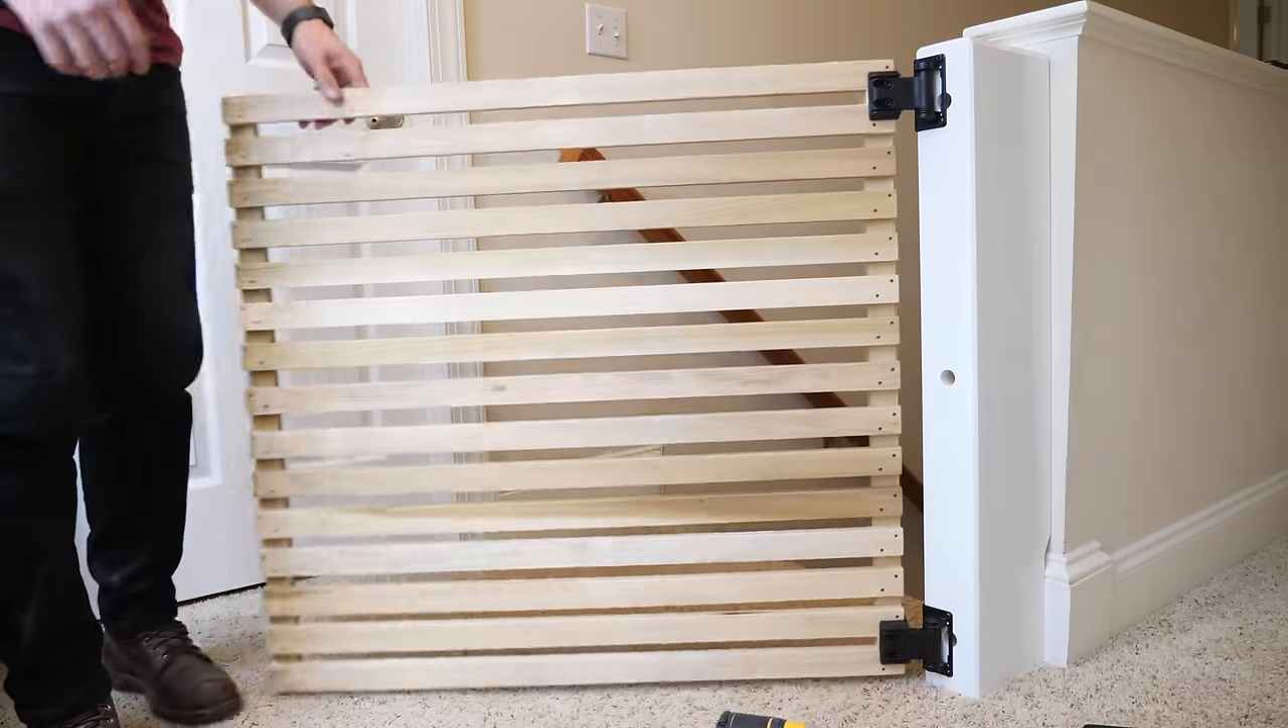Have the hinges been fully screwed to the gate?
Yes.